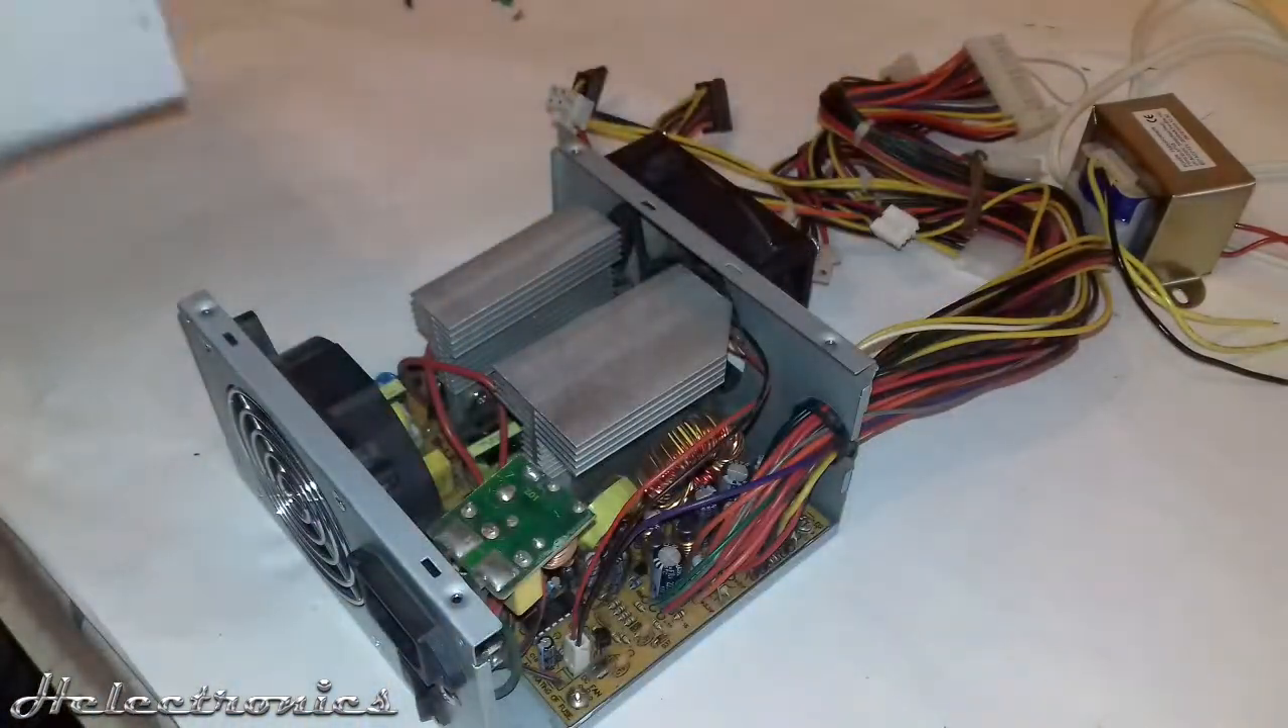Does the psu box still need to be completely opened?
No.